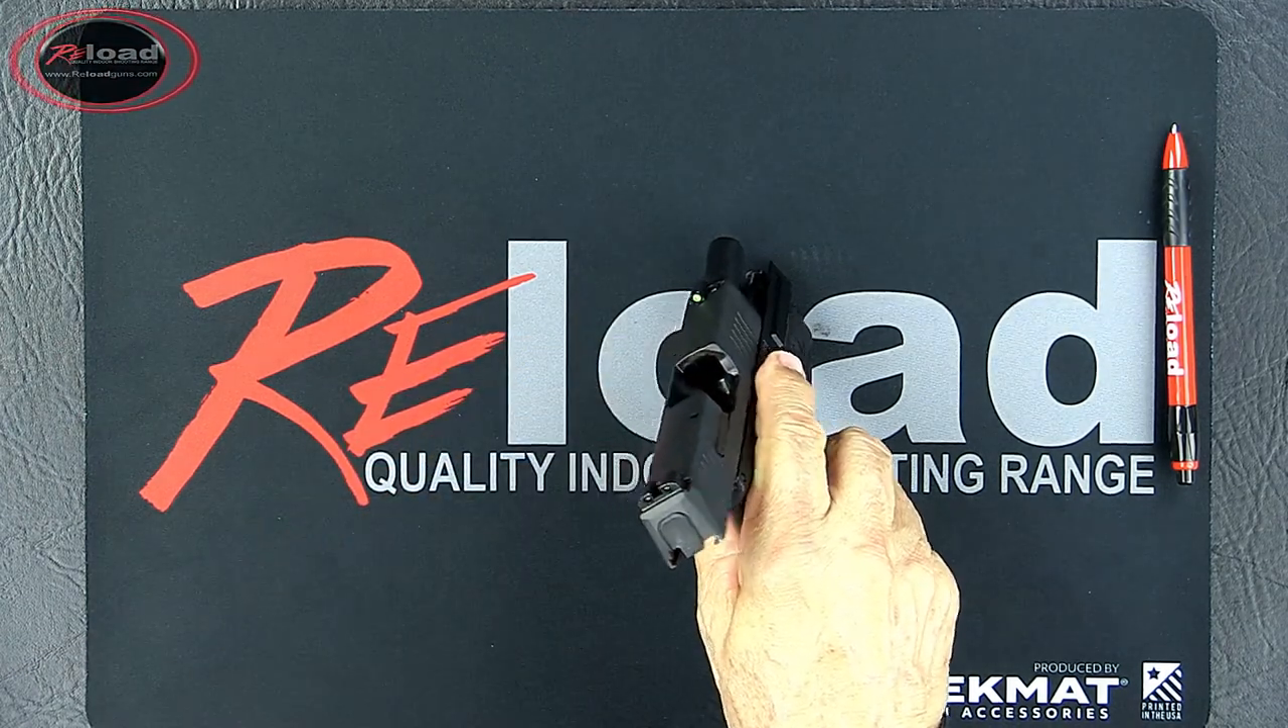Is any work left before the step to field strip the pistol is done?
Yes.